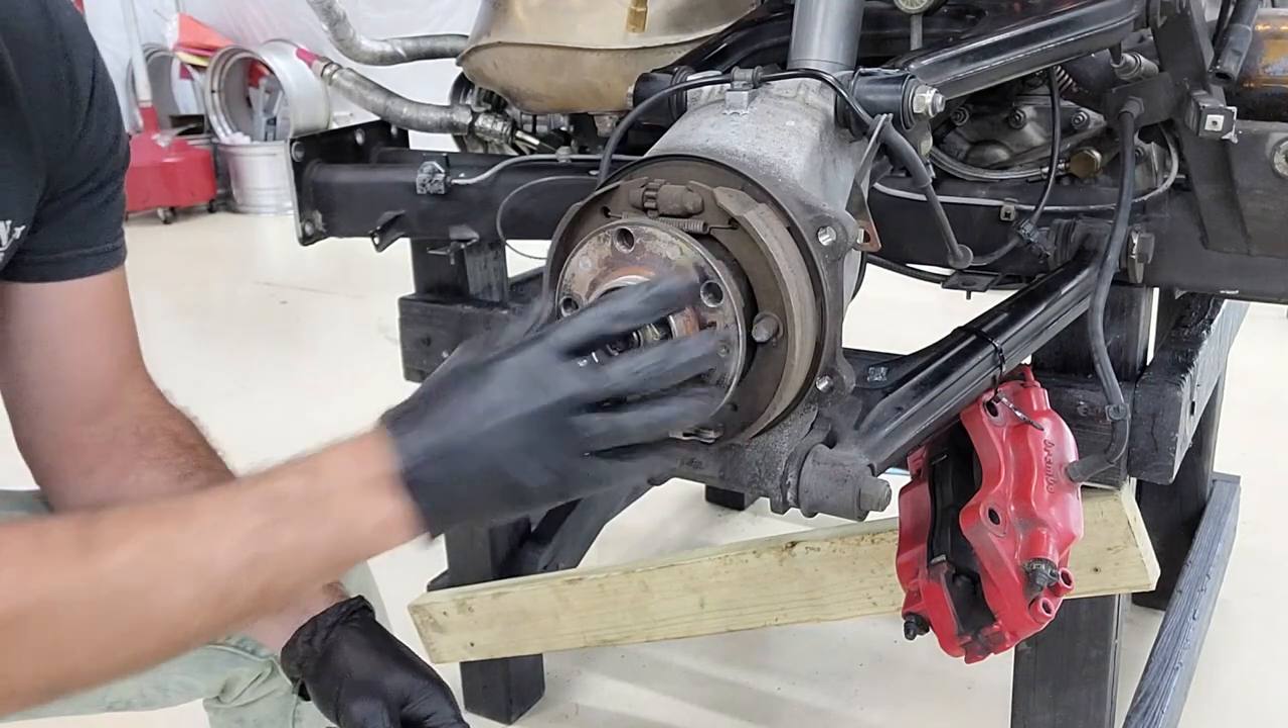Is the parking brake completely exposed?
Yes.